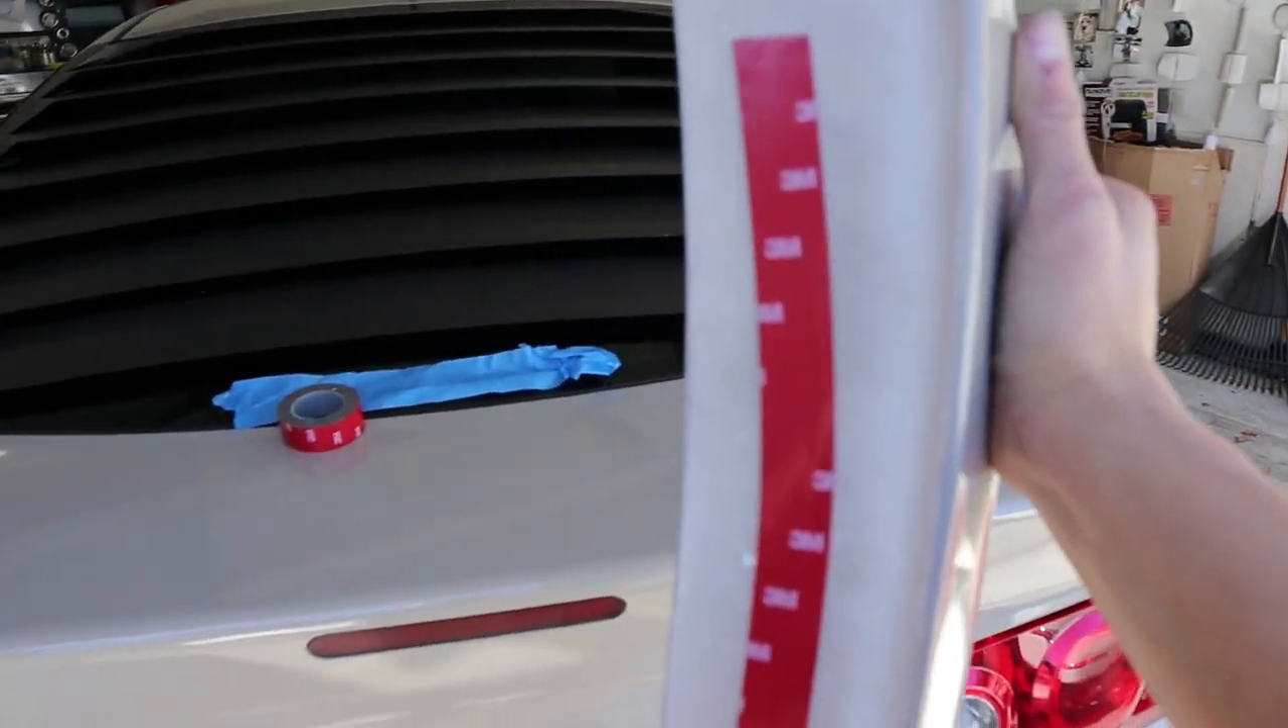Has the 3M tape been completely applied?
Yes.